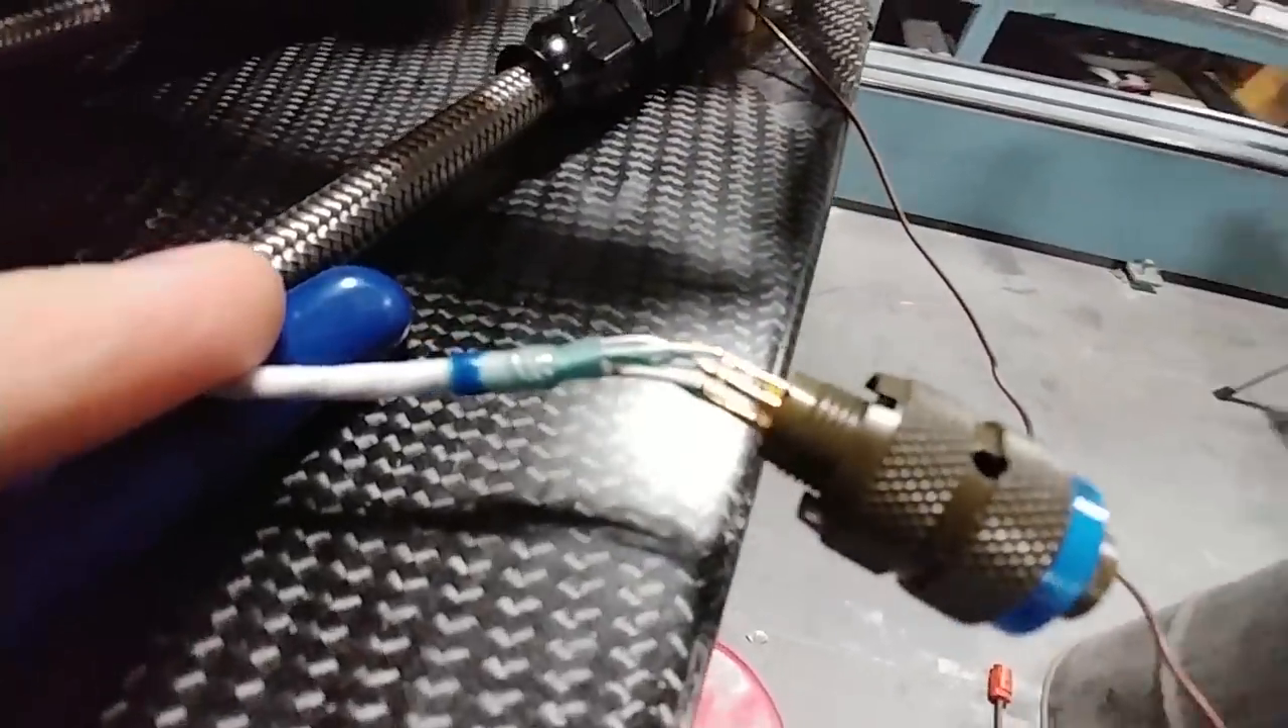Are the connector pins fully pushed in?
No.